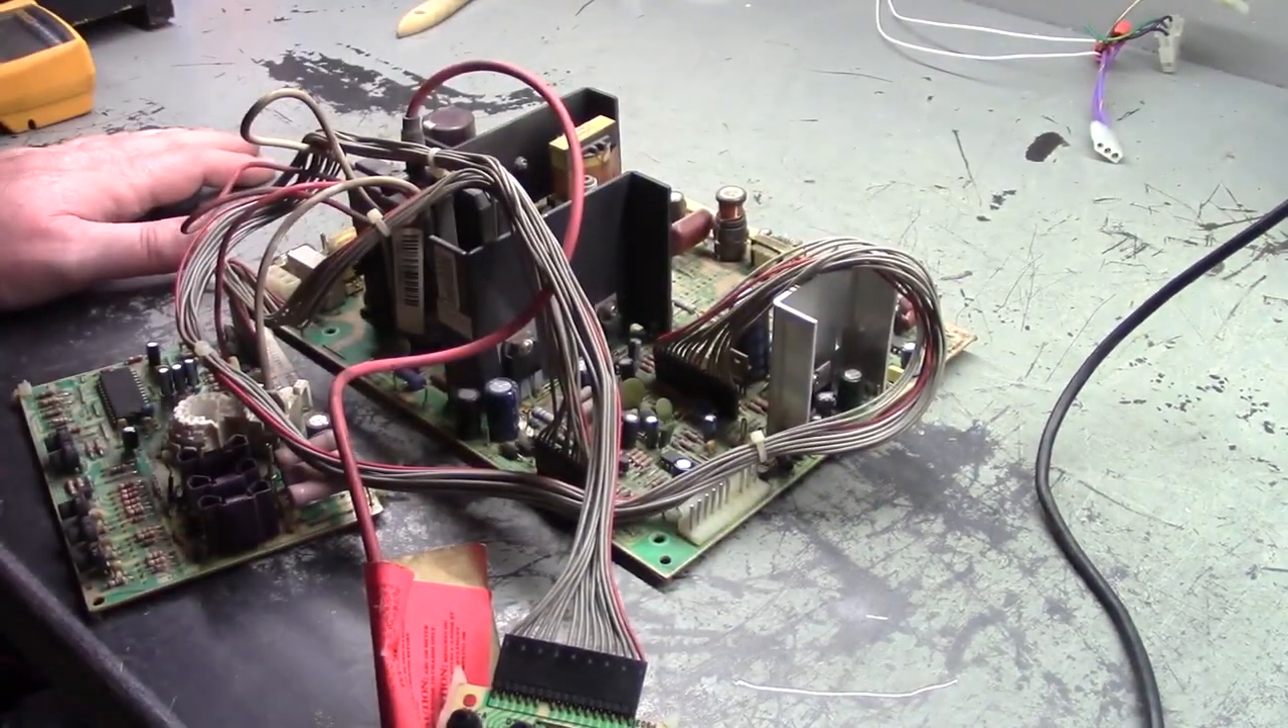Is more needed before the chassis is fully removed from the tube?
No.